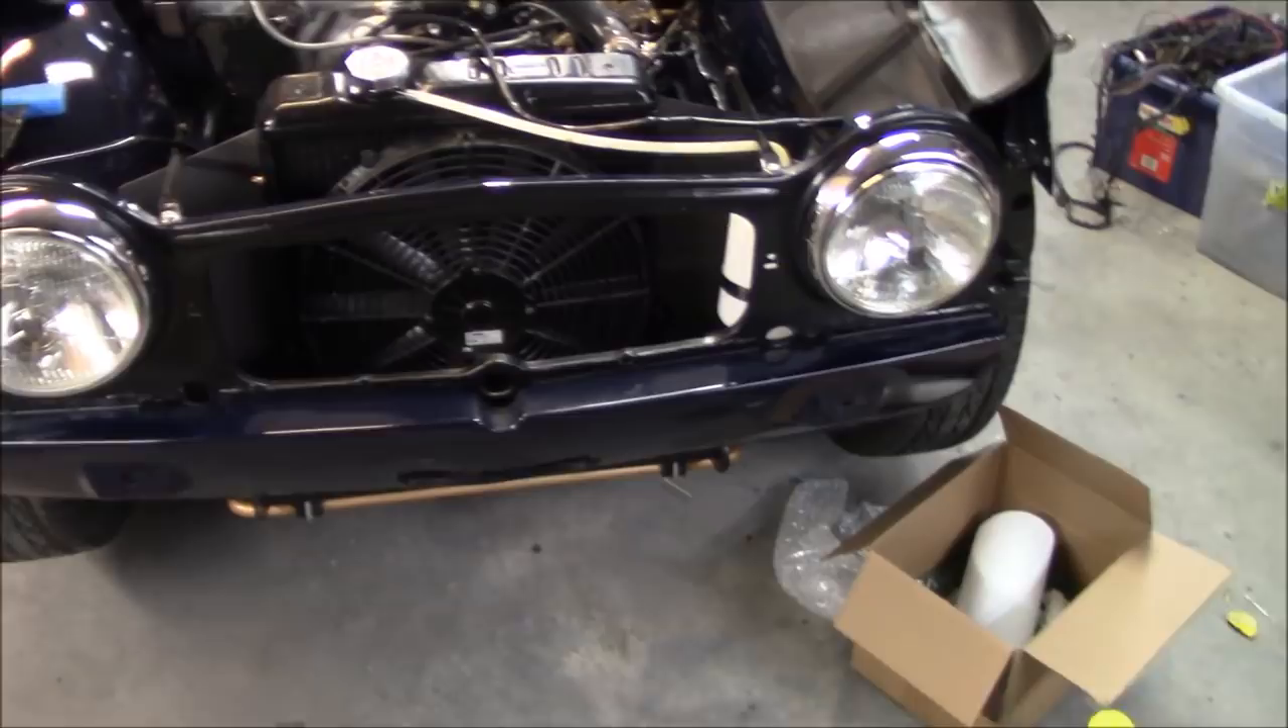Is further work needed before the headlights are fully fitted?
No.